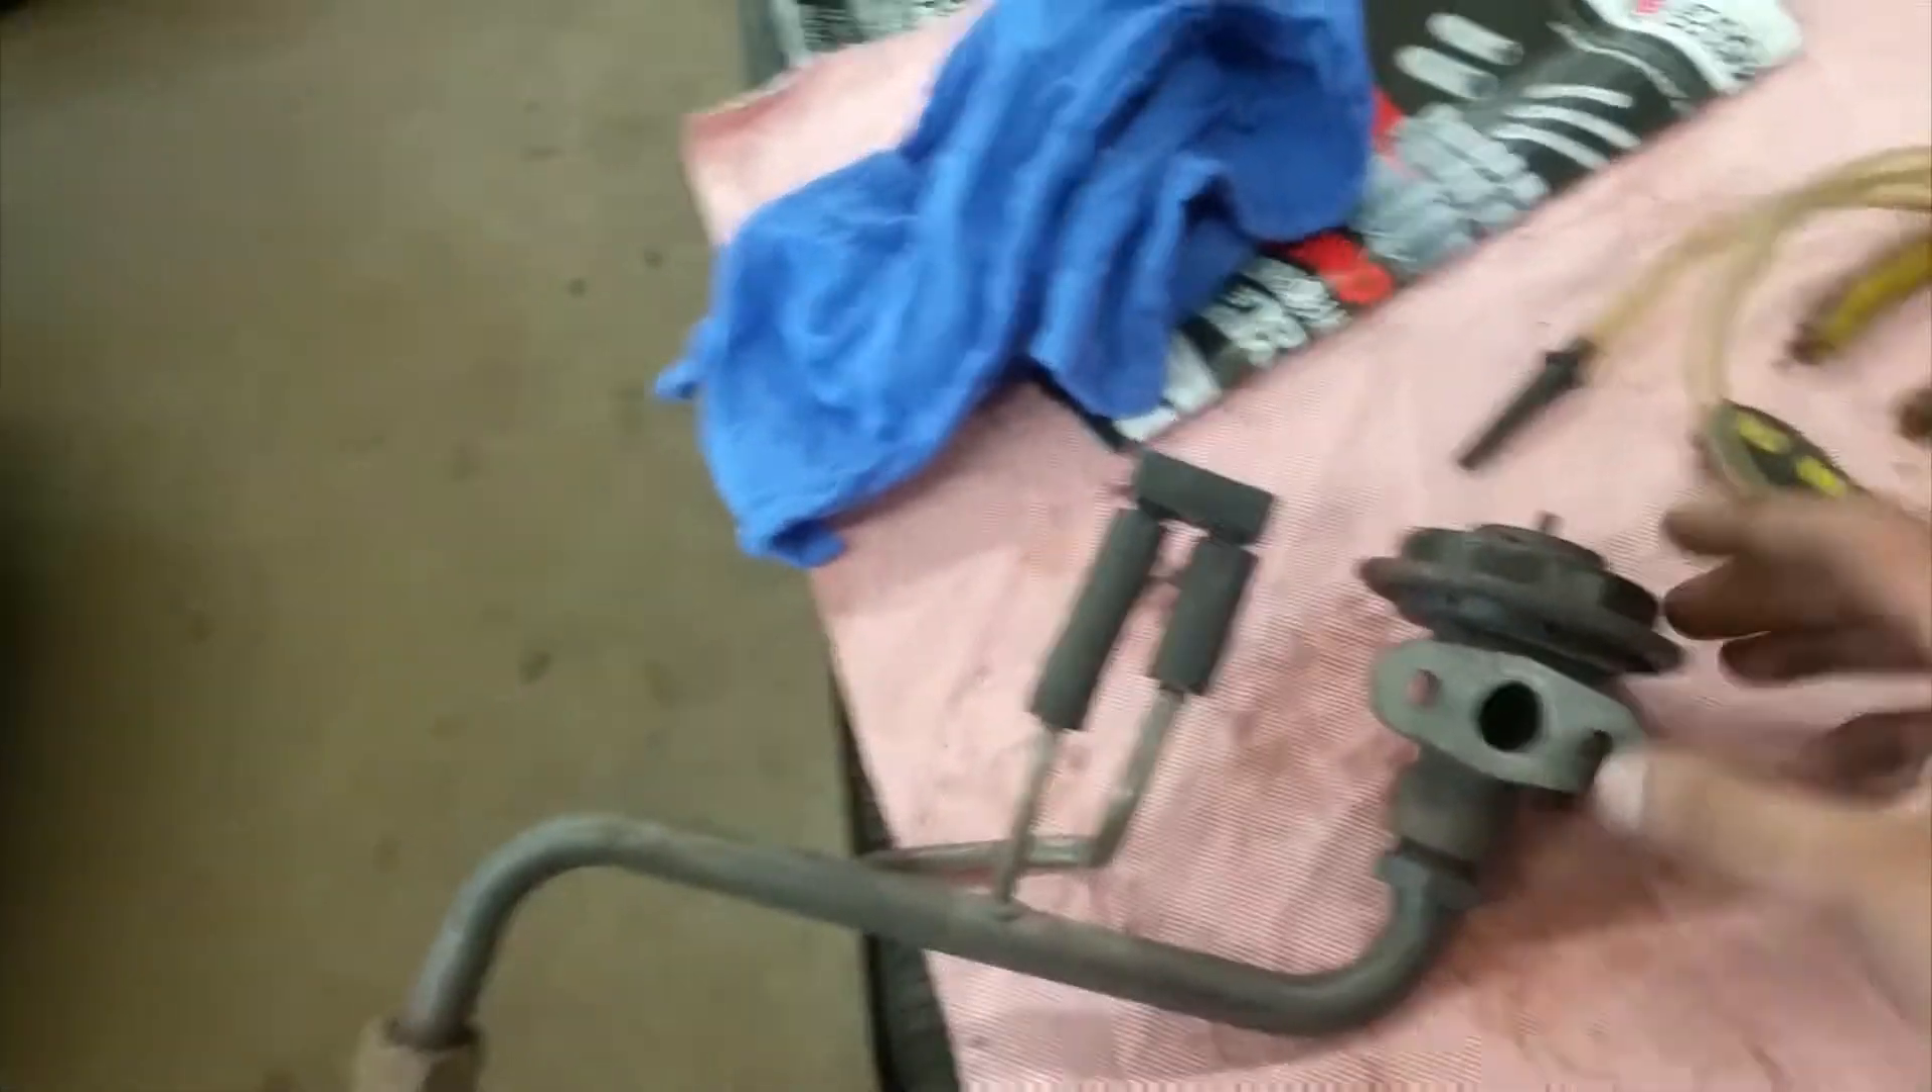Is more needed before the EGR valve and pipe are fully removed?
No.